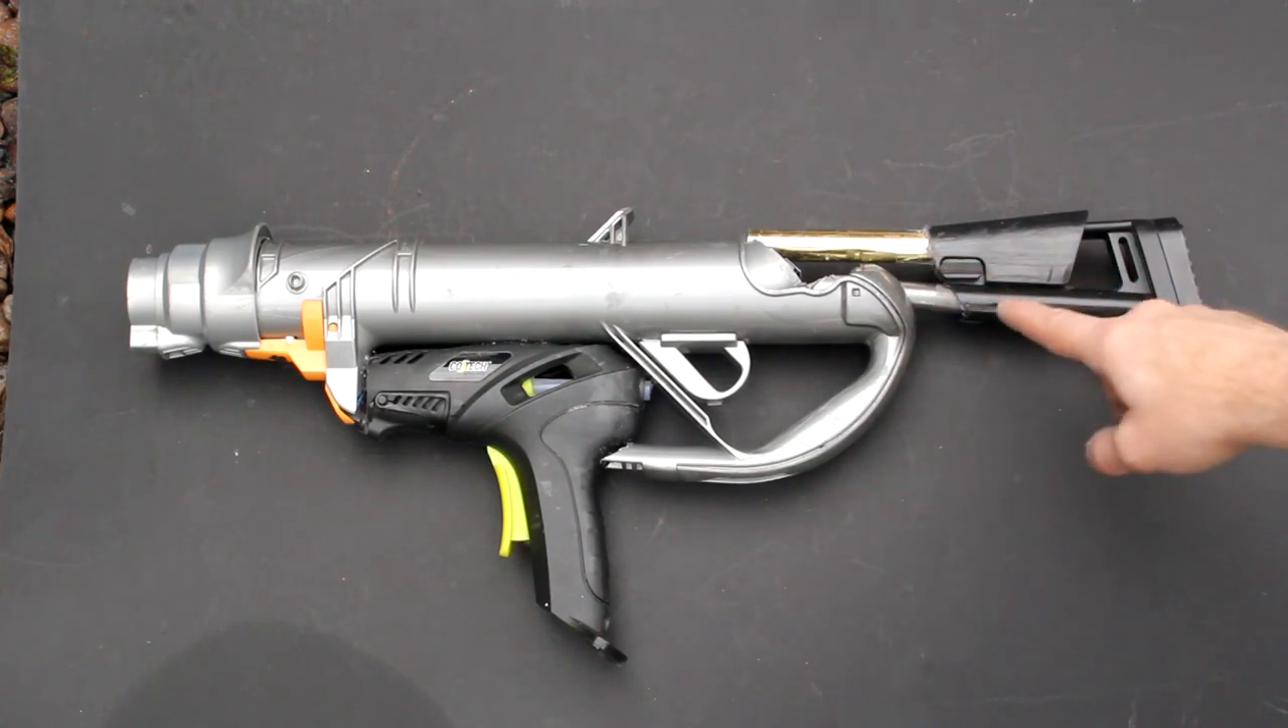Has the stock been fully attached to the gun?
Yes.